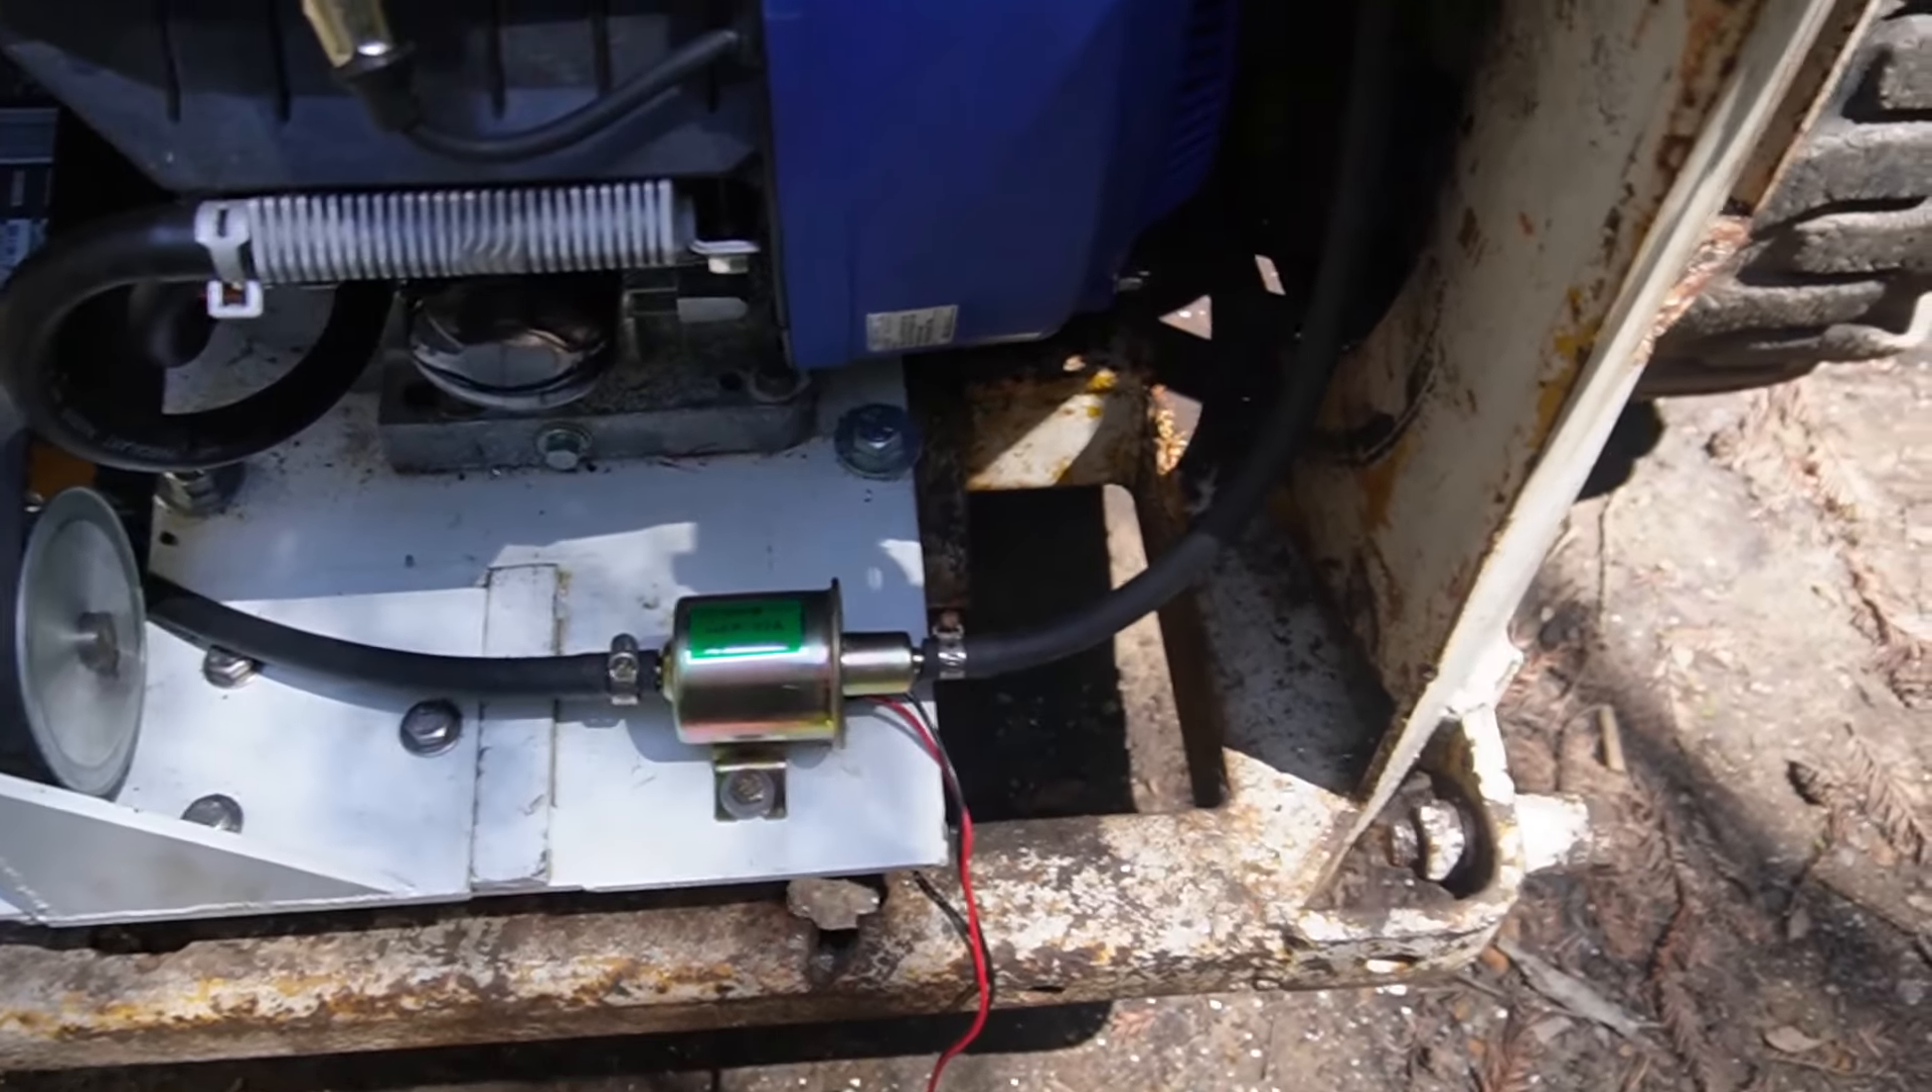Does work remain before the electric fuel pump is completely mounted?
No.